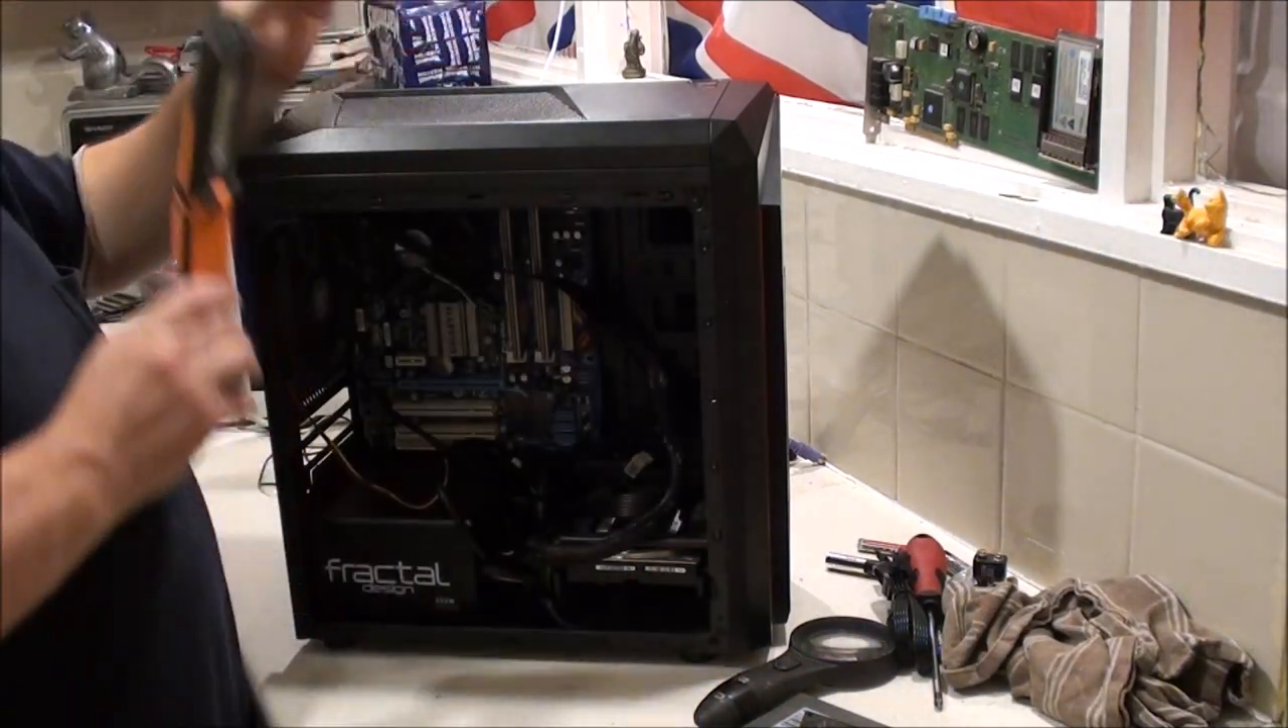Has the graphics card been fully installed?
No.